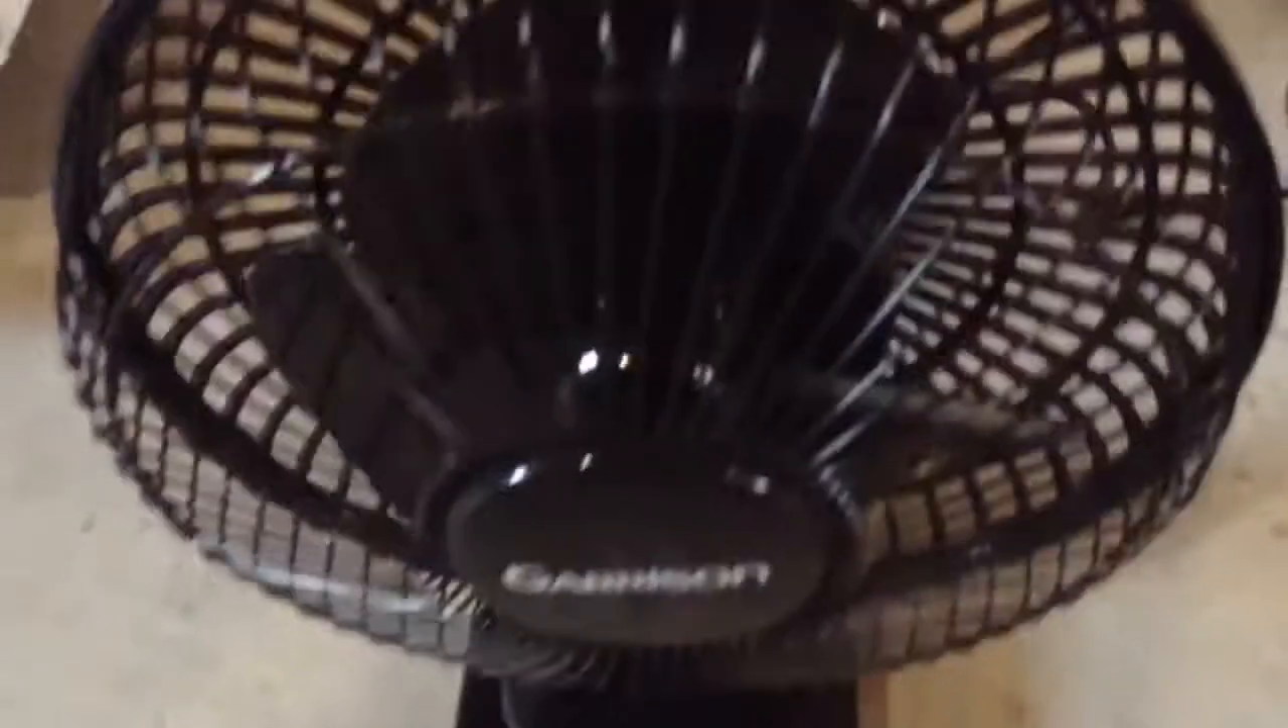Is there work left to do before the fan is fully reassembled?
No.